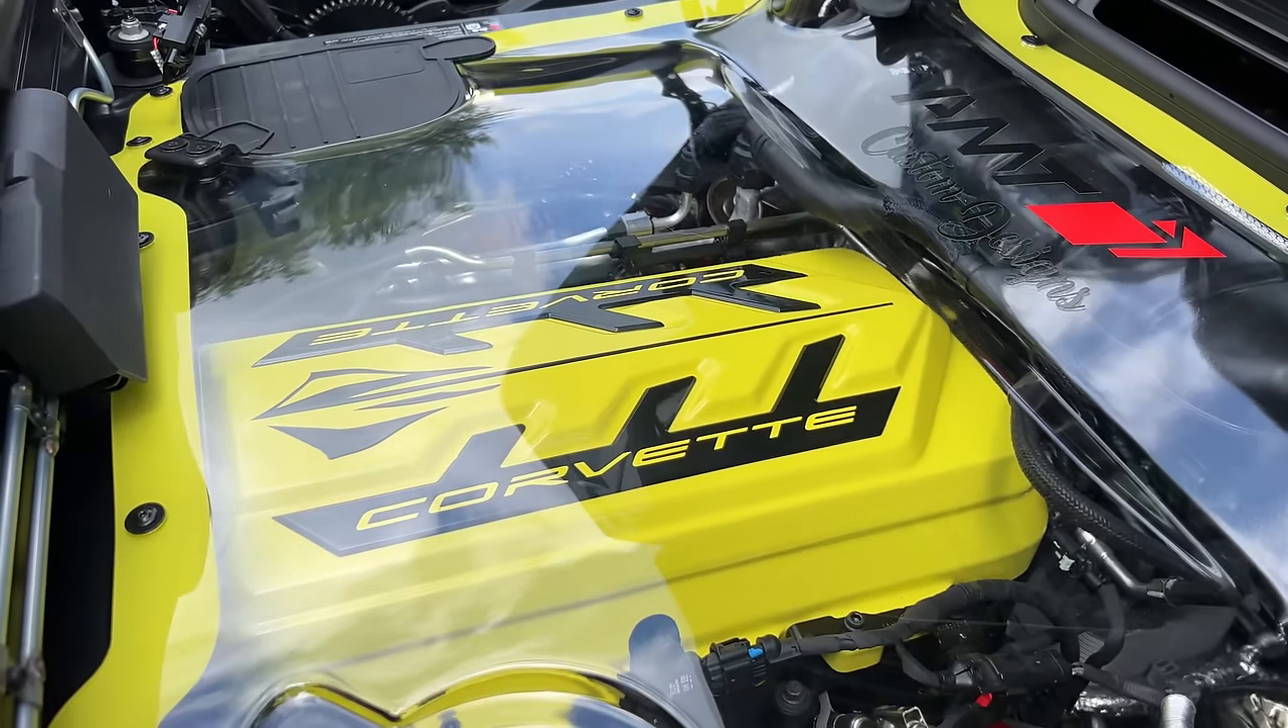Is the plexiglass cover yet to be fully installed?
No.